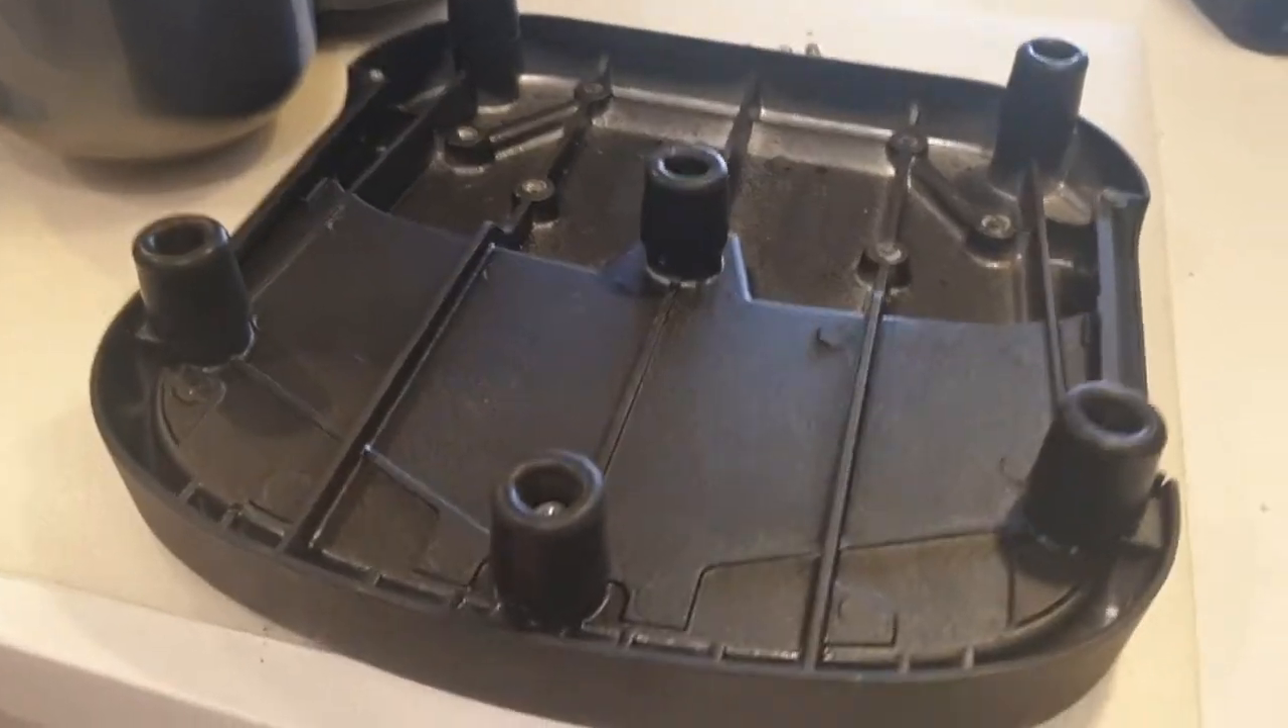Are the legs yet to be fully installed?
No.